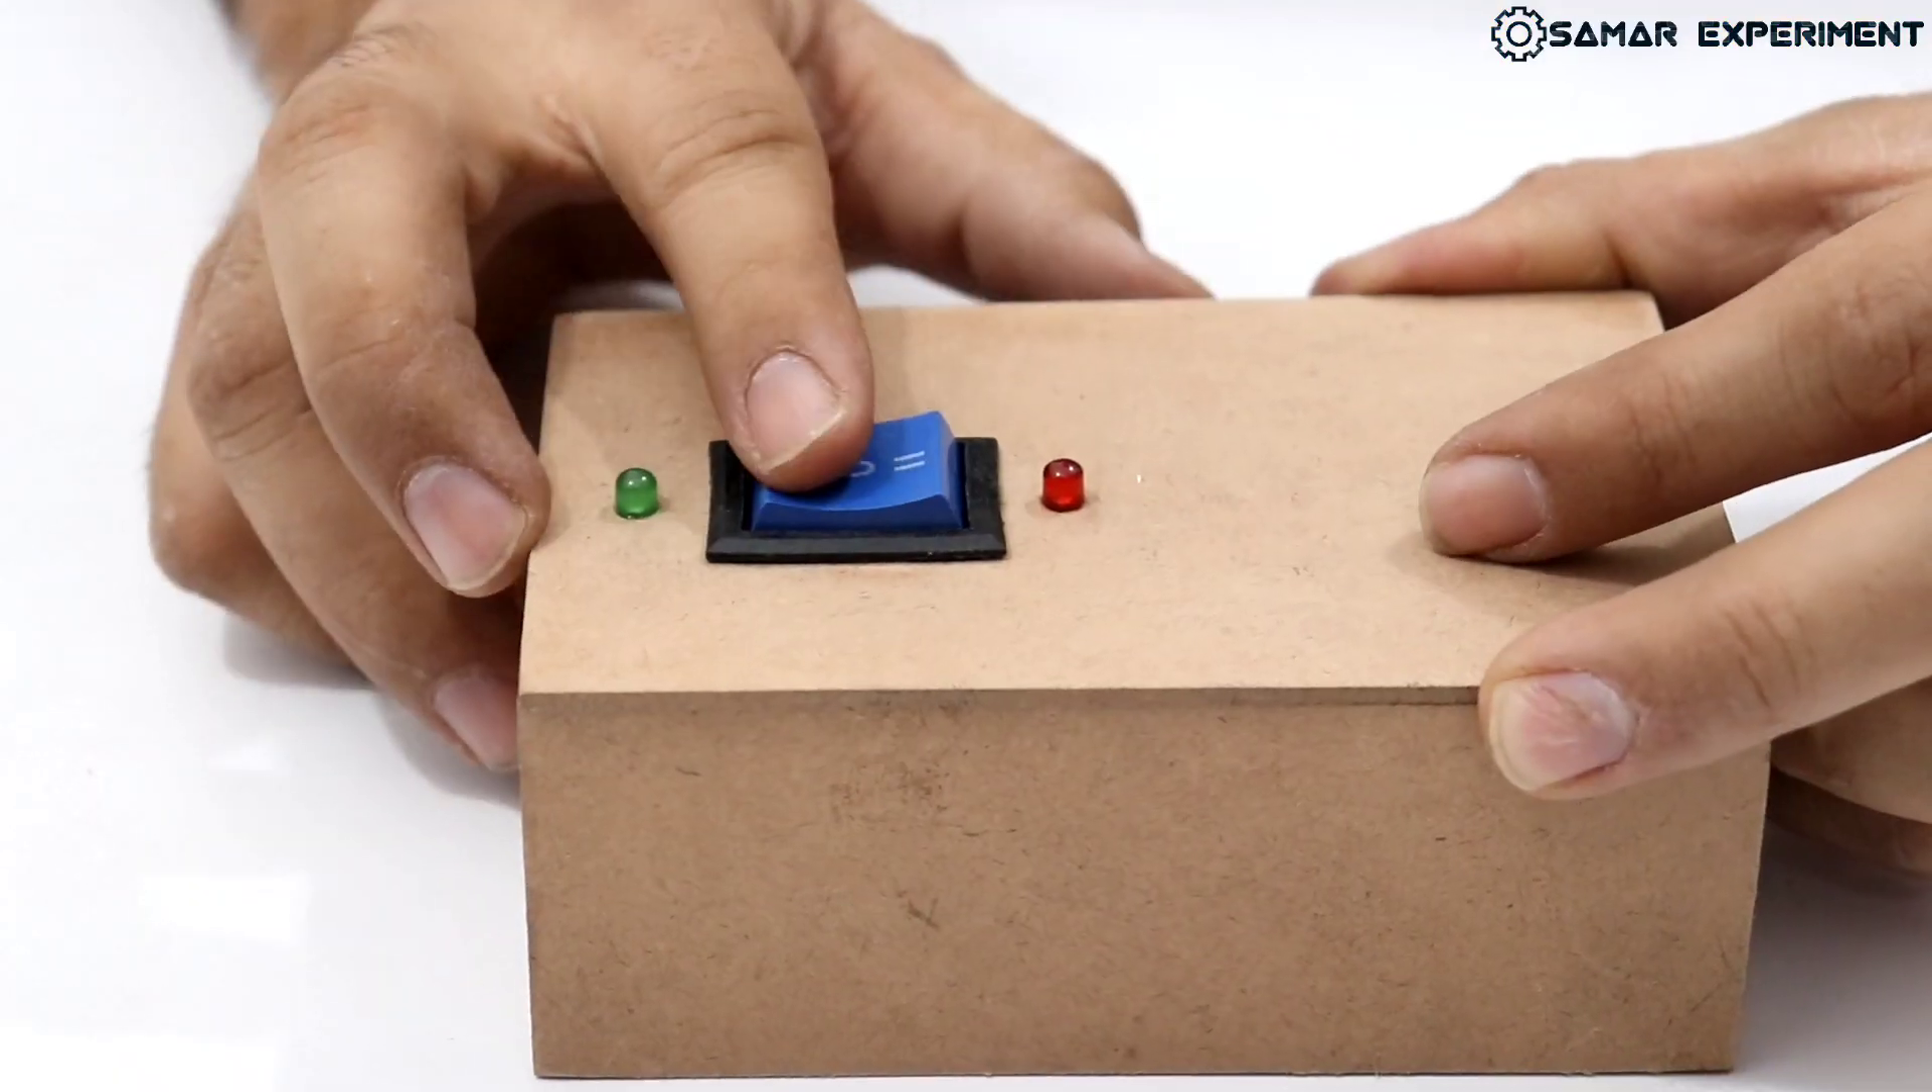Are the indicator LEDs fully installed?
Yes.